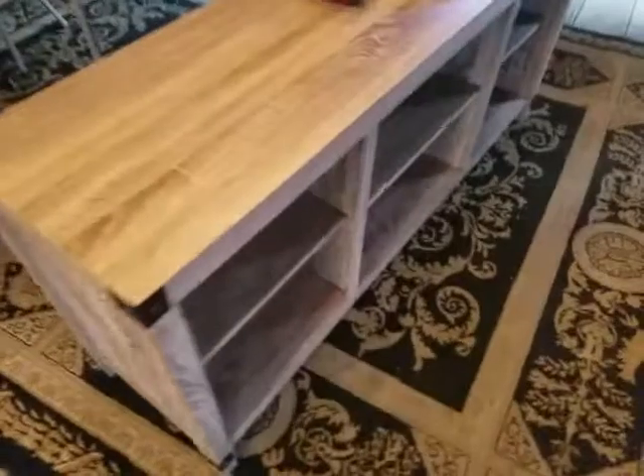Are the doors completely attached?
No.